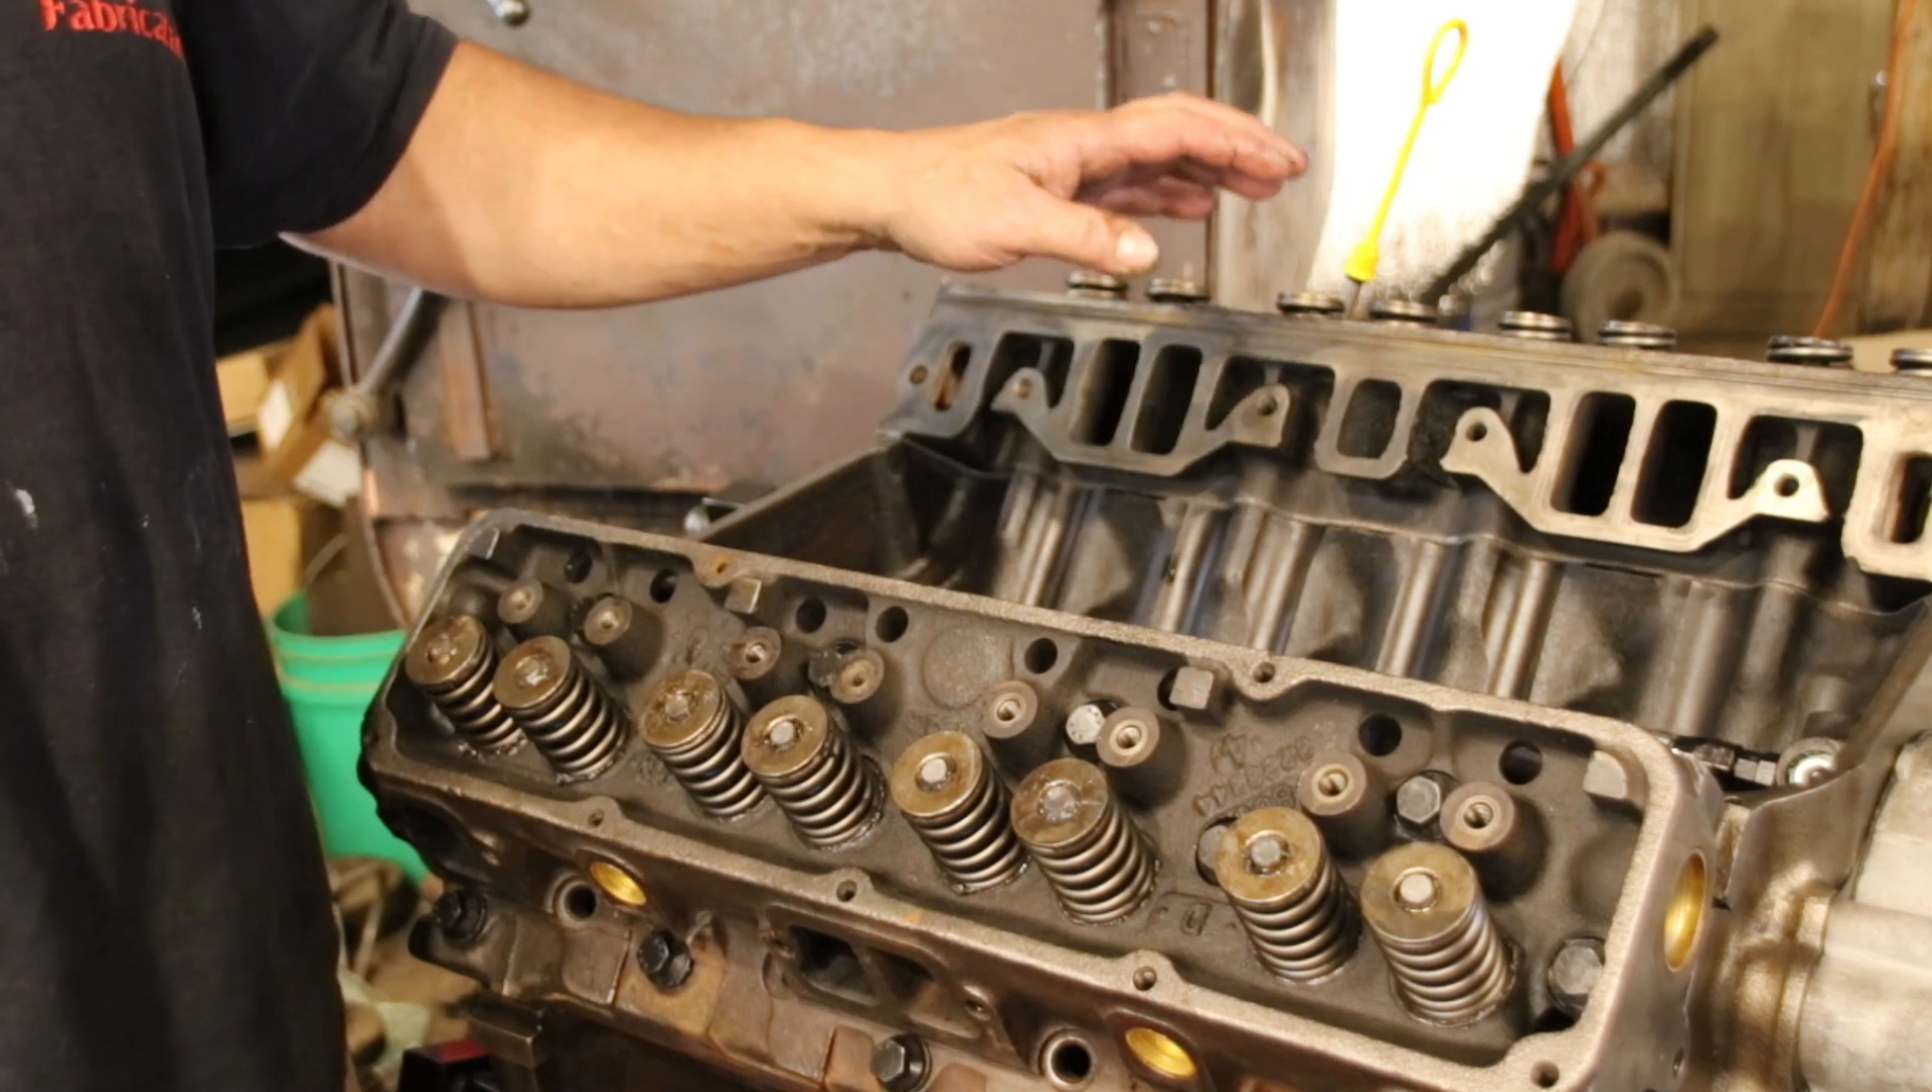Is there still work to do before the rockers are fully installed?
Yes.